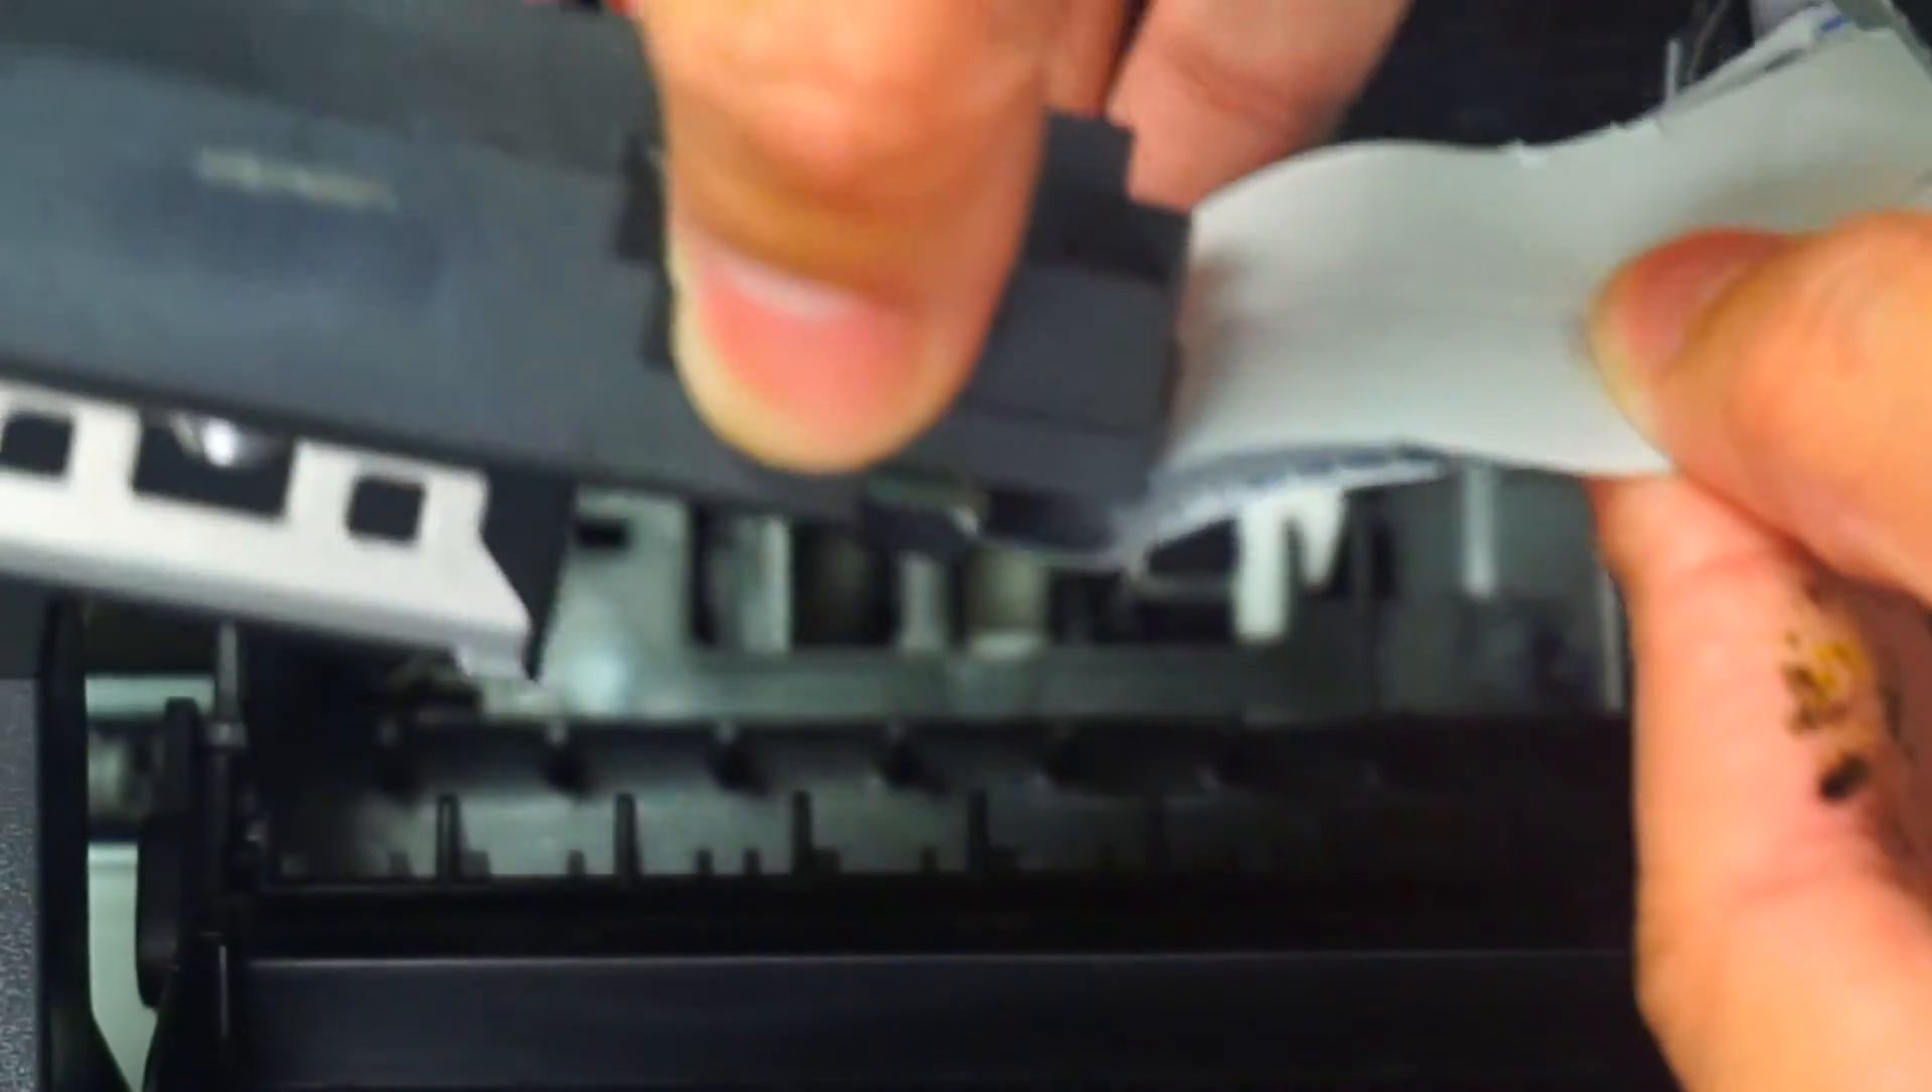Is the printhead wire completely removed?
No.